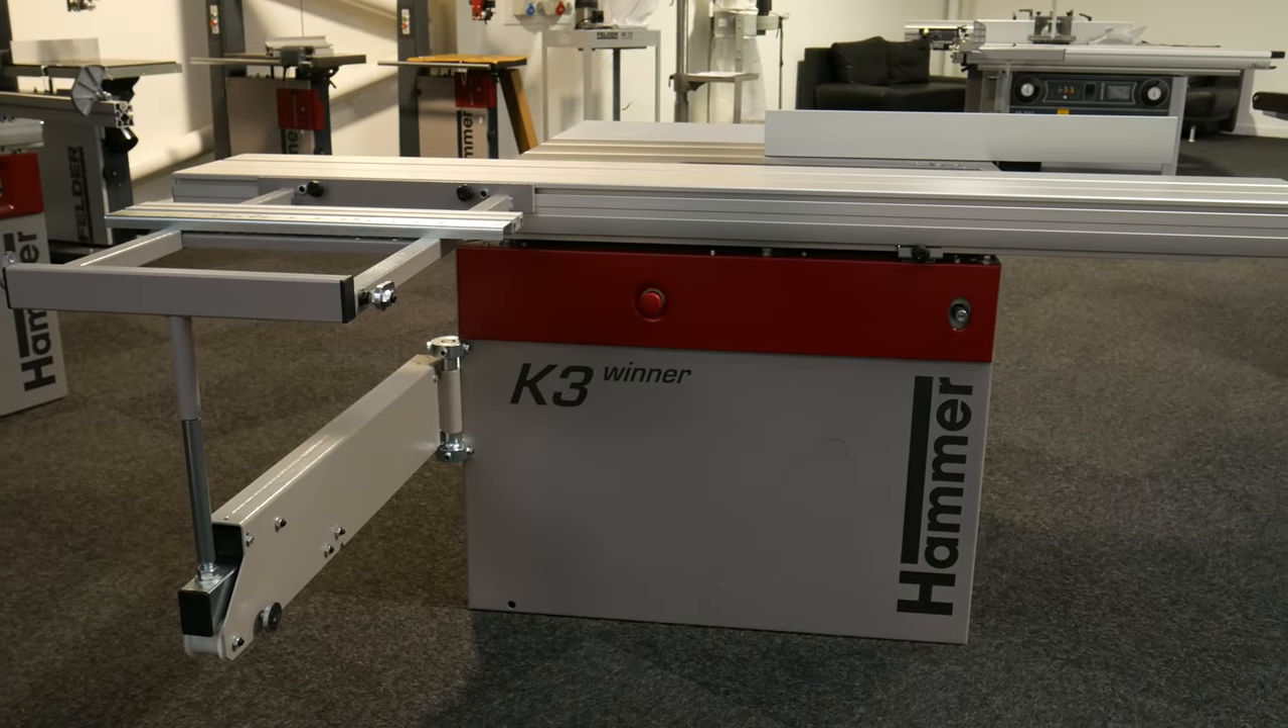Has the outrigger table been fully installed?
Yes.